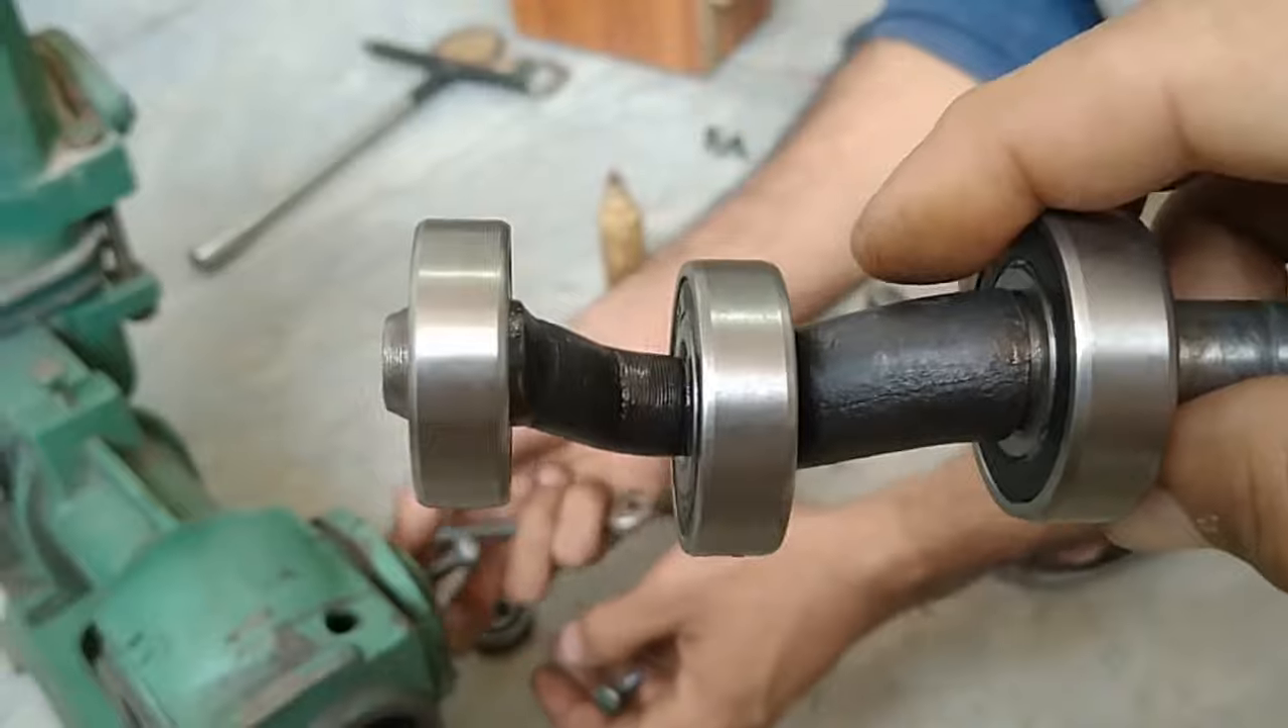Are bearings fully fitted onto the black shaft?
Yes.